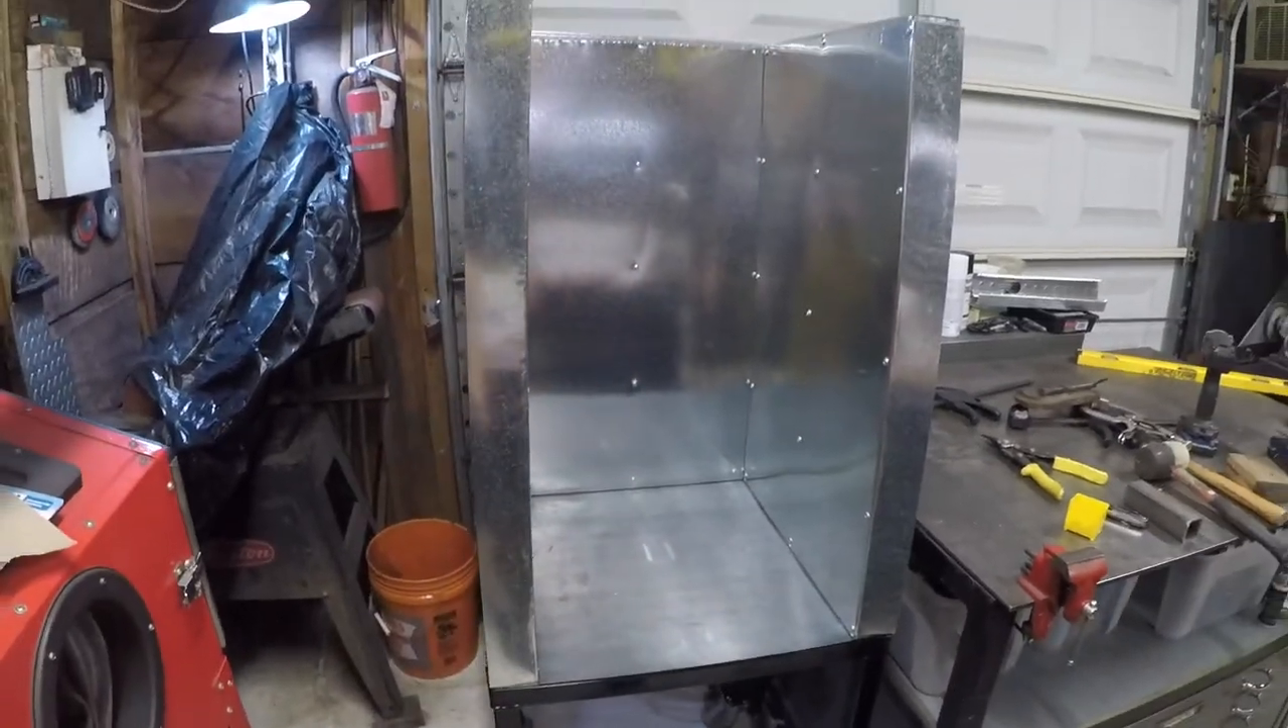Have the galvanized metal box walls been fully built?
Yes.